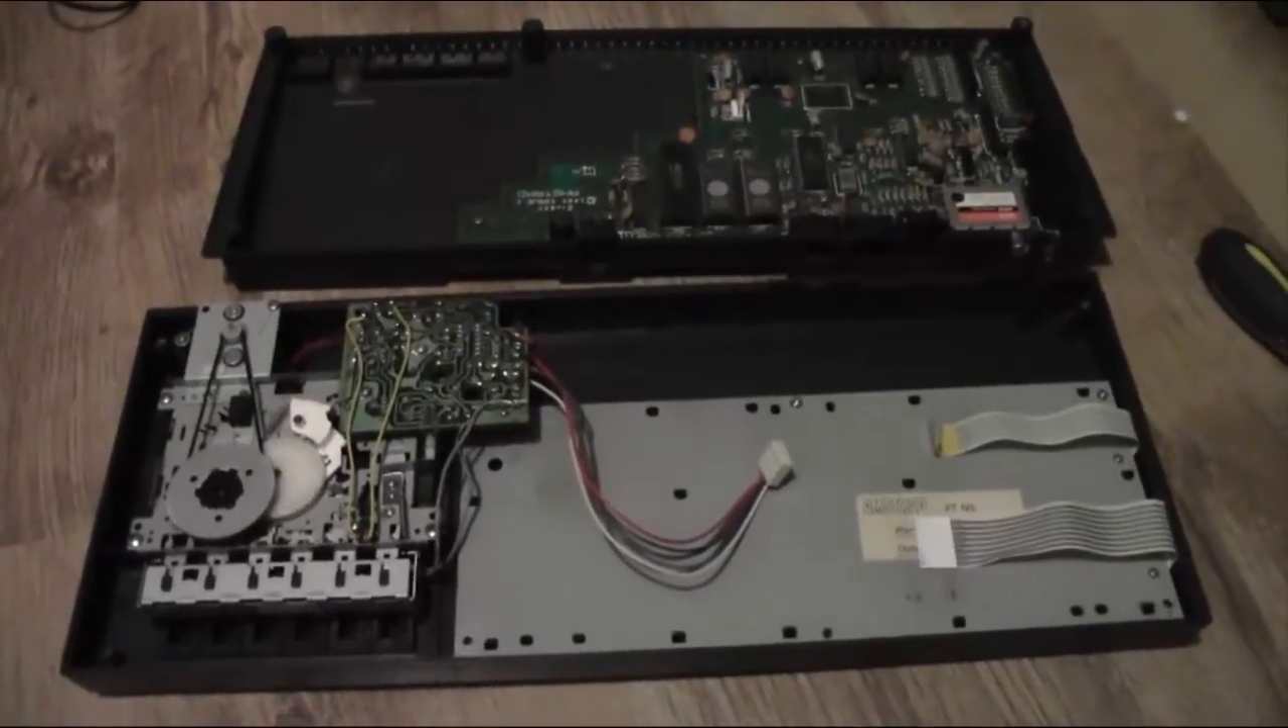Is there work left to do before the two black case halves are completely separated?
No.